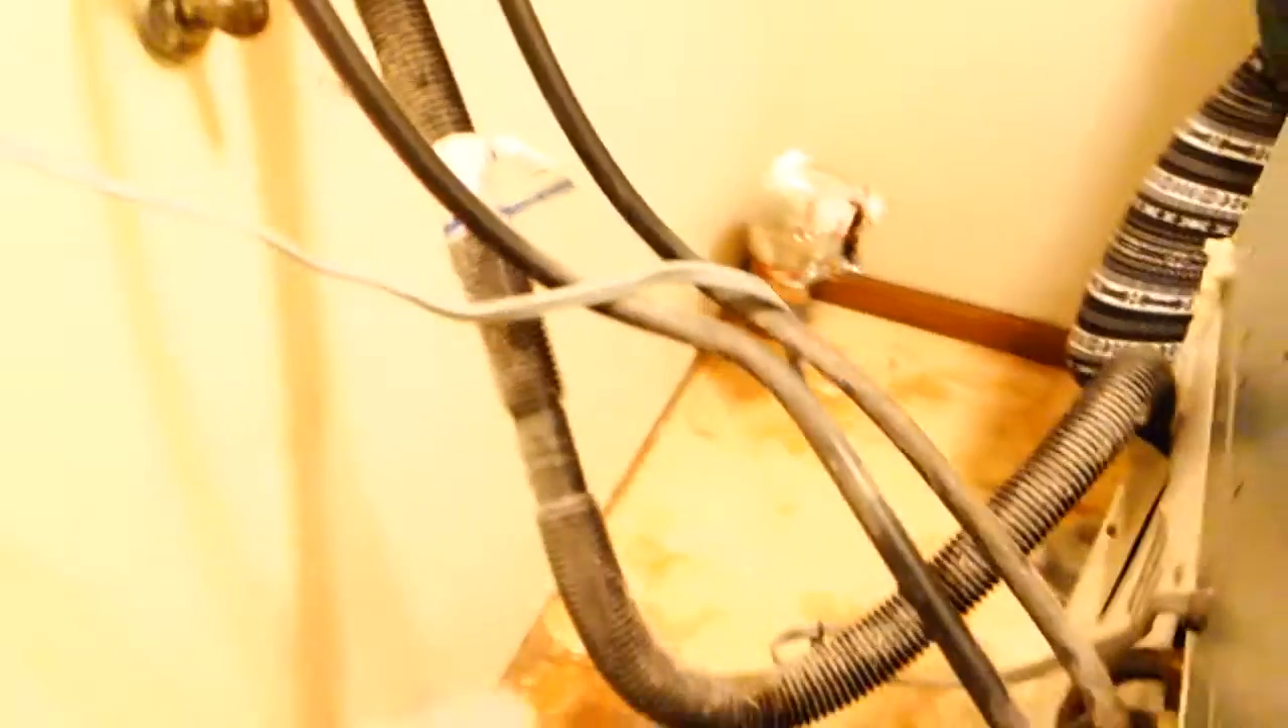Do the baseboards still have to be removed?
Yes.